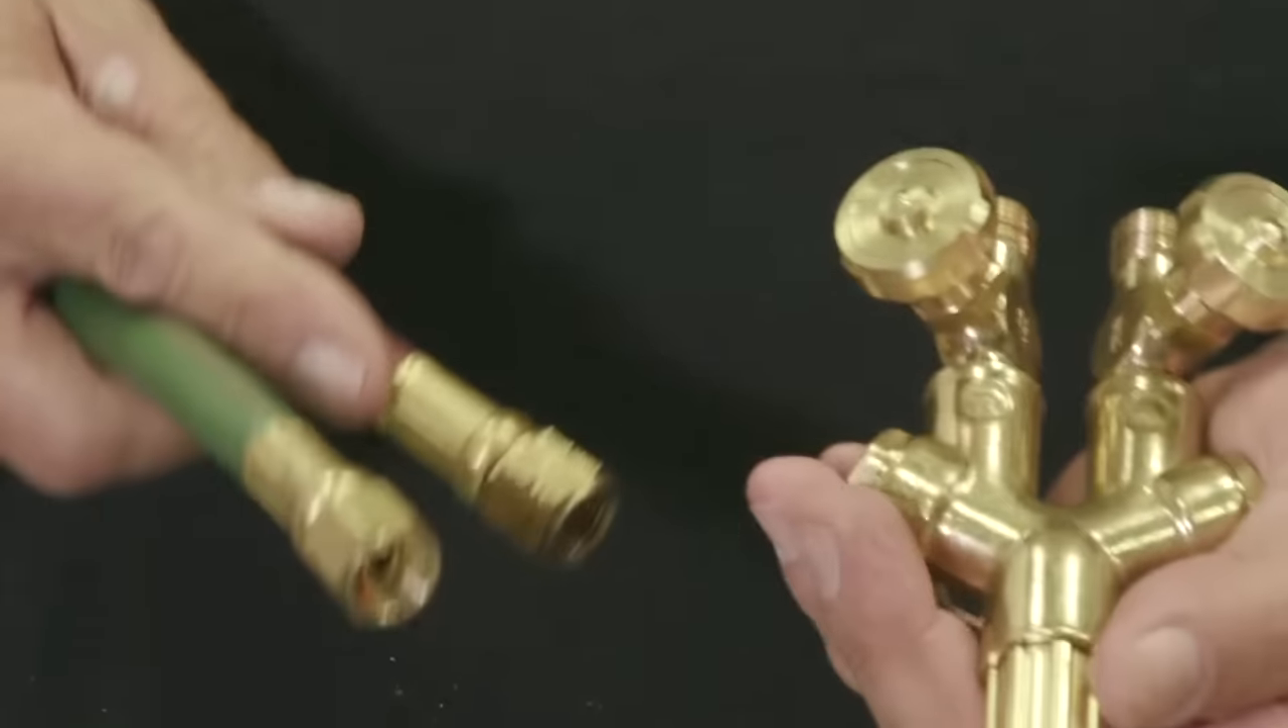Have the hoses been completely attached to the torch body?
No.